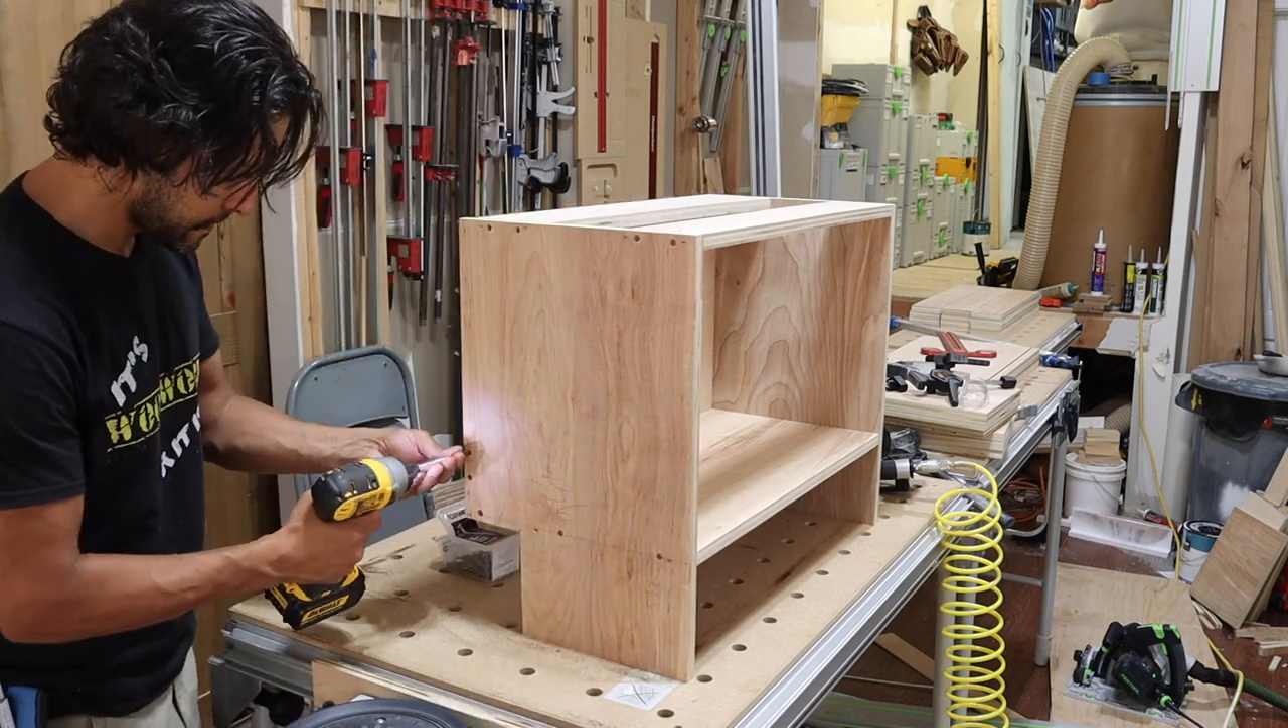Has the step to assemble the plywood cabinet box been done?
No.